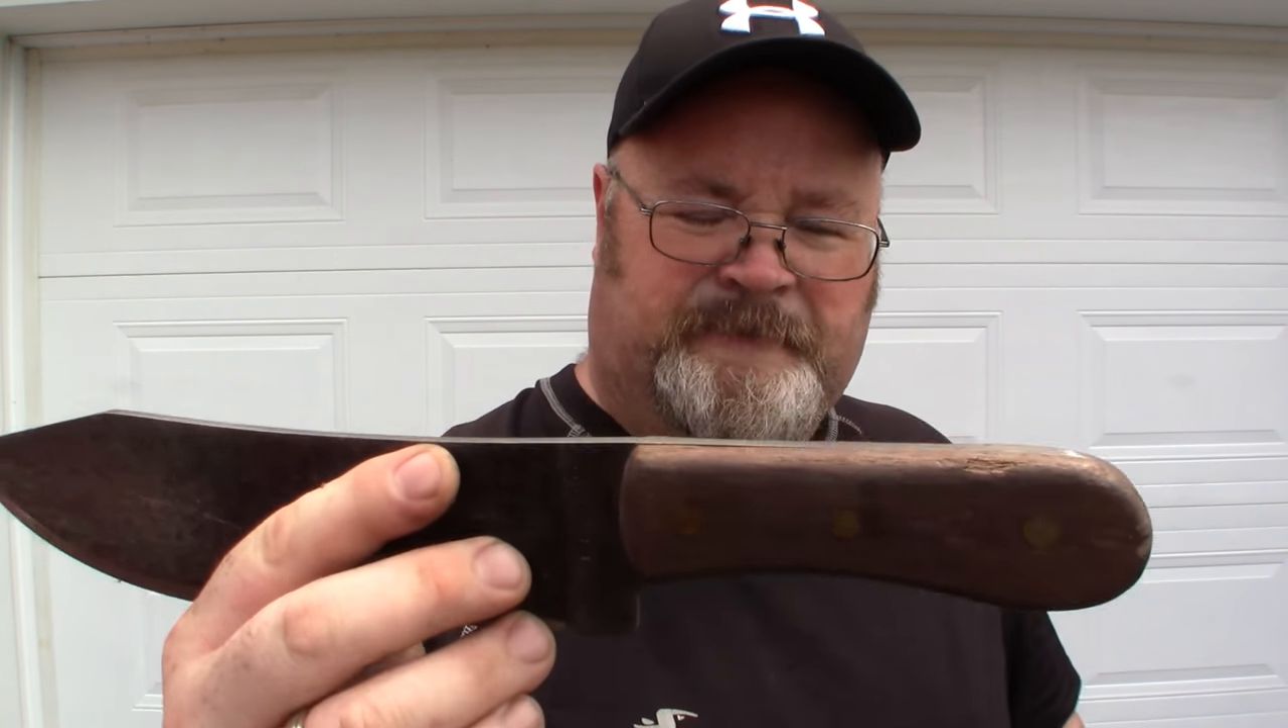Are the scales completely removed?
No.